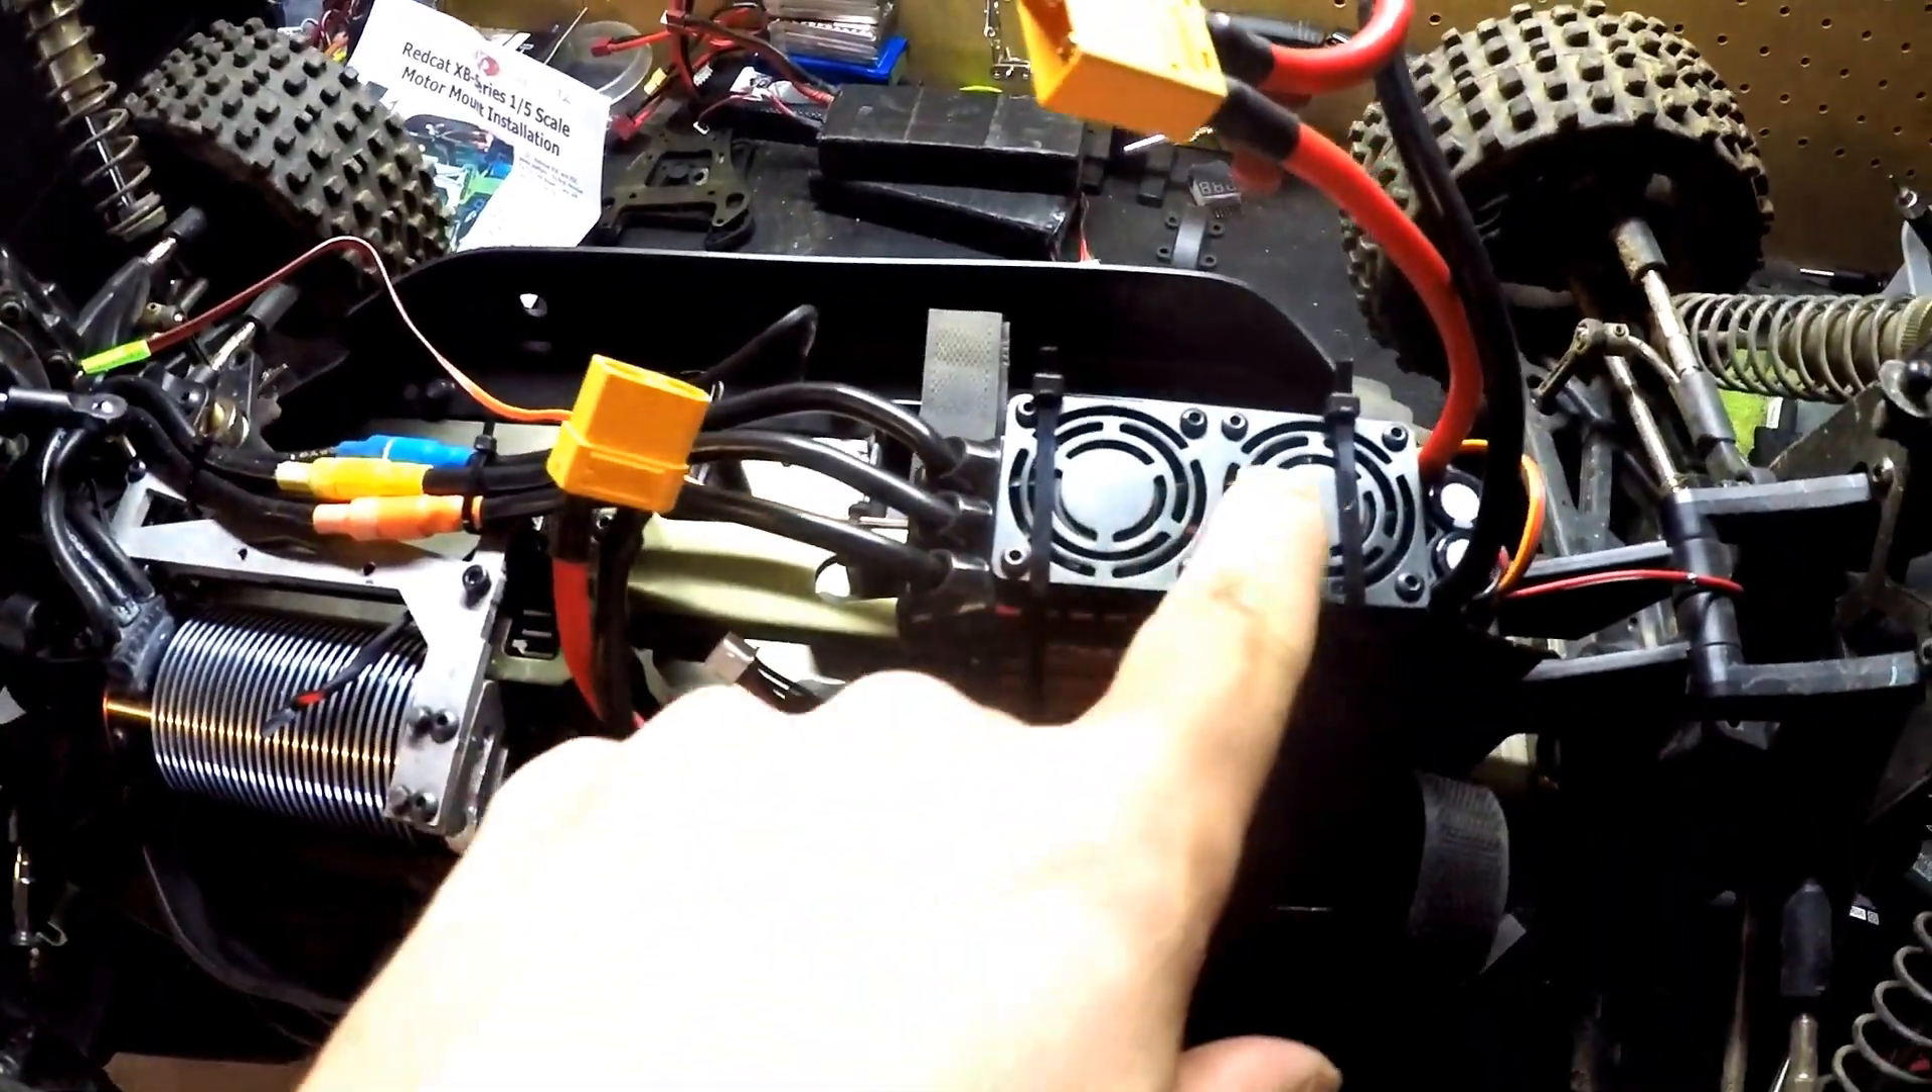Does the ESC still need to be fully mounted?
No.